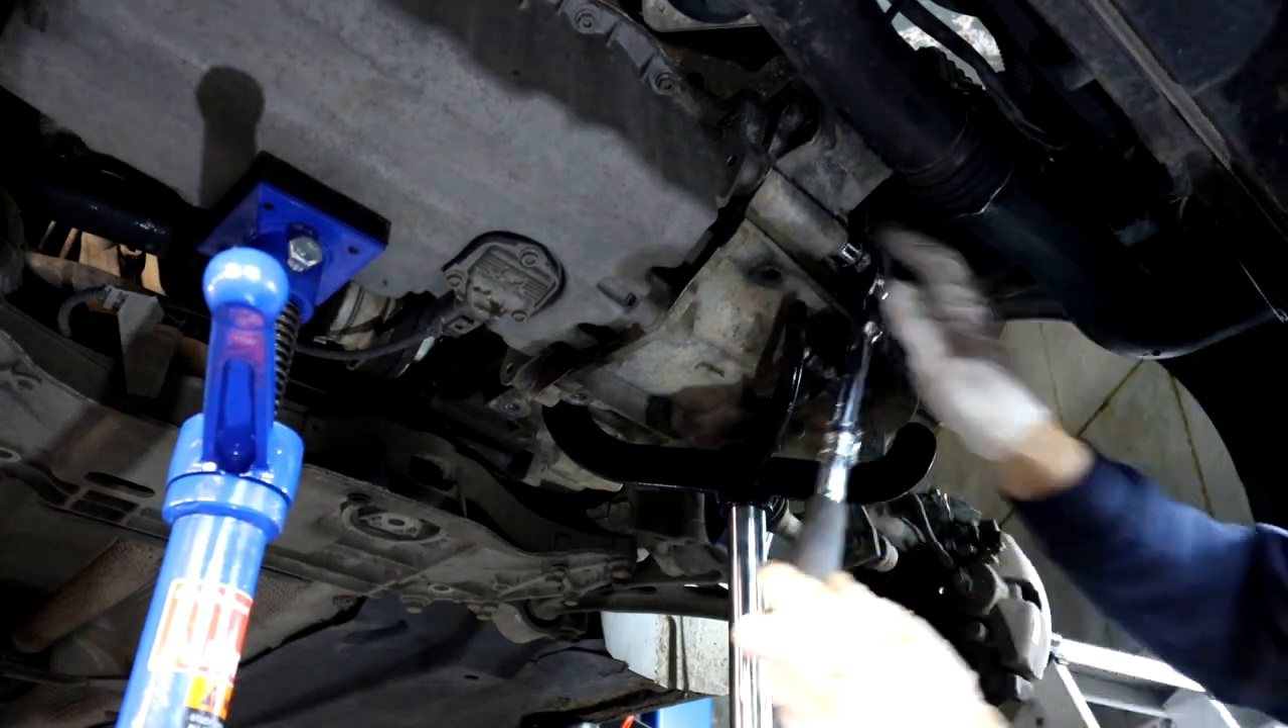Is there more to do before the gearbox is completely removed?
Yes.